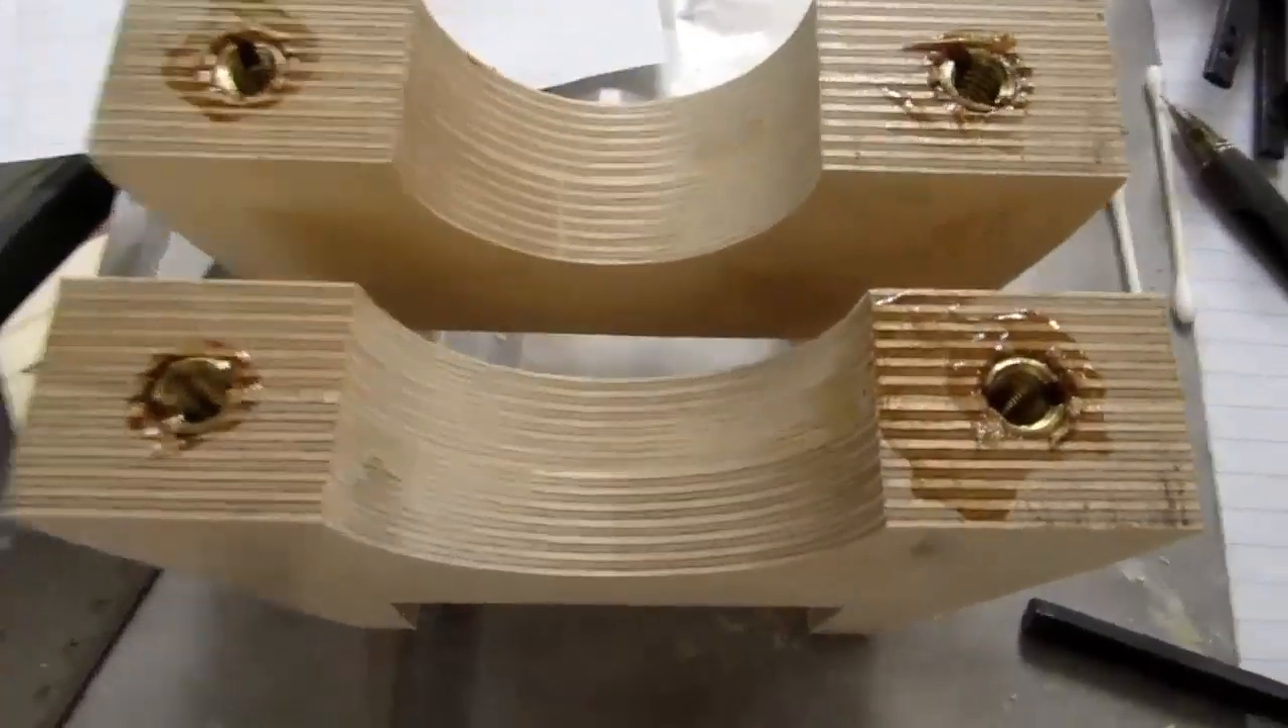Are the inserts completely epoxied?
Yes.